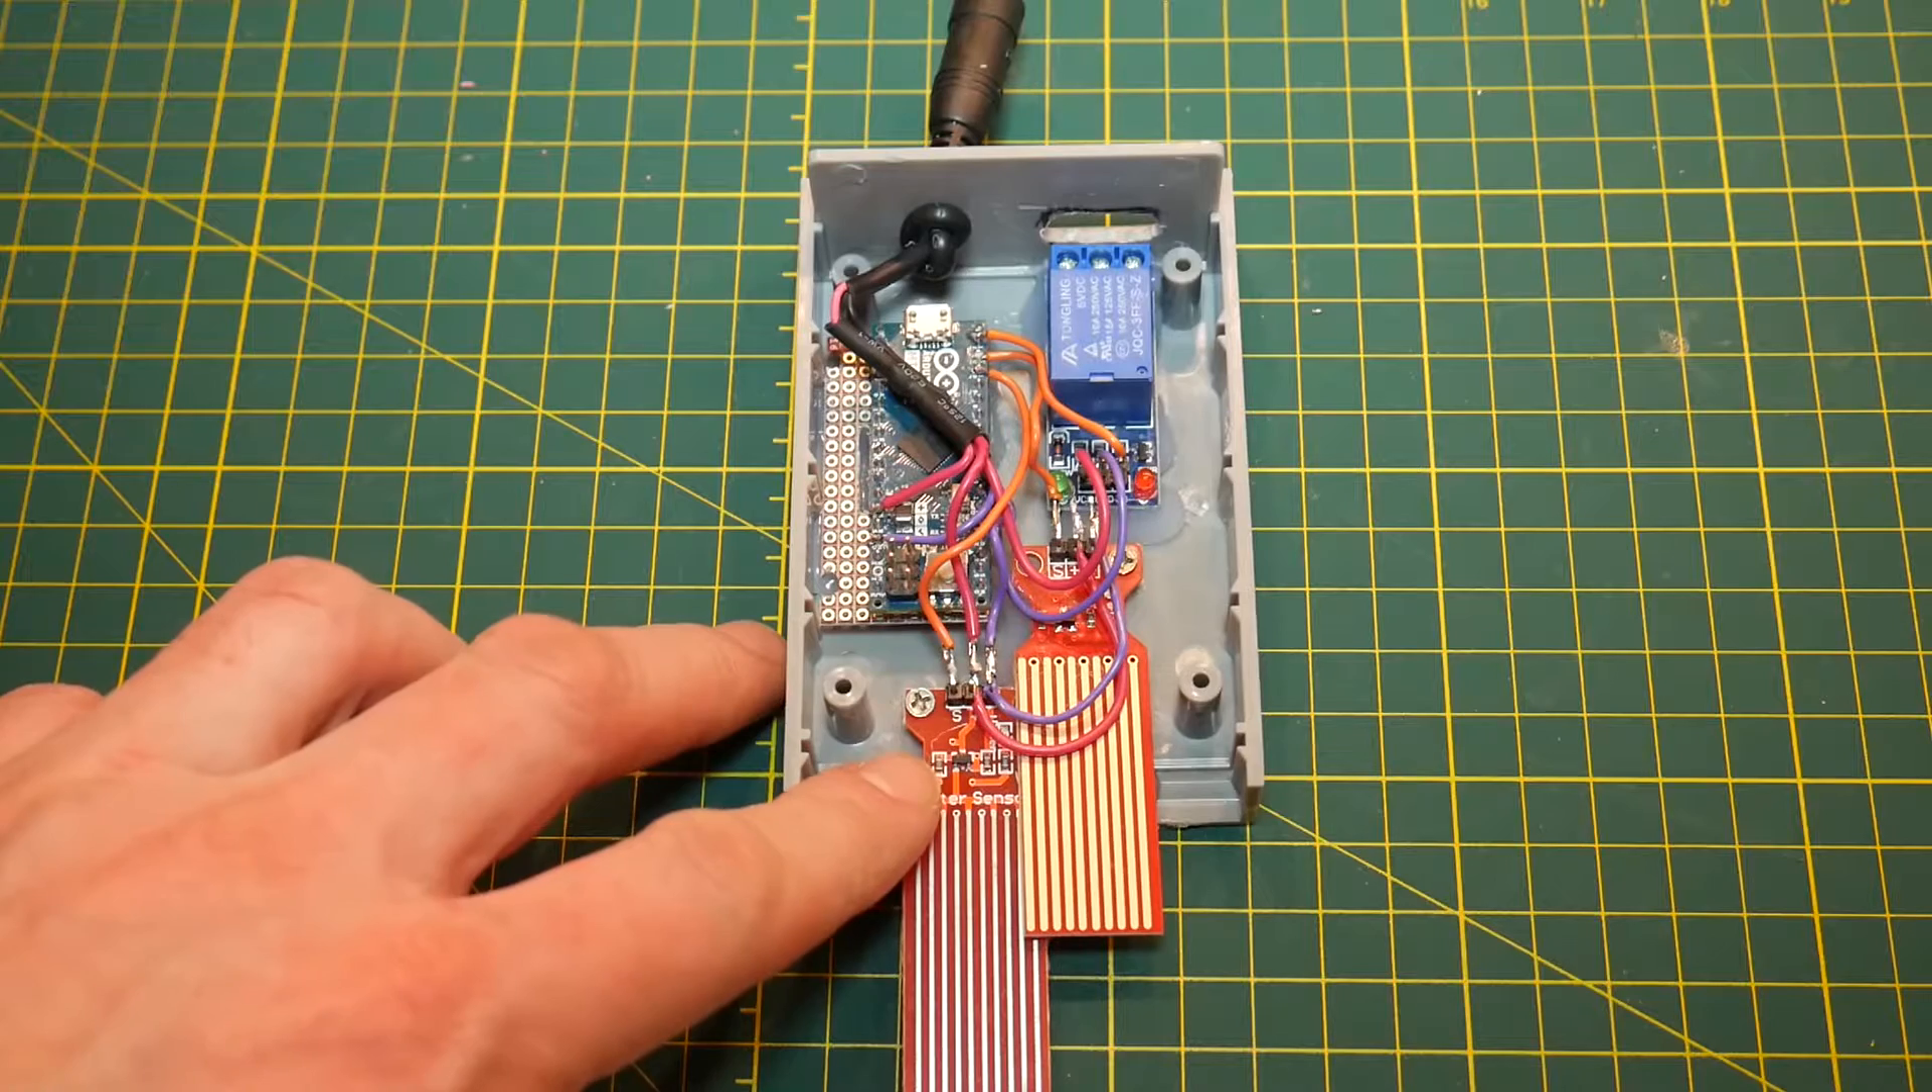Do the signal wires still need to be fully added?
No.